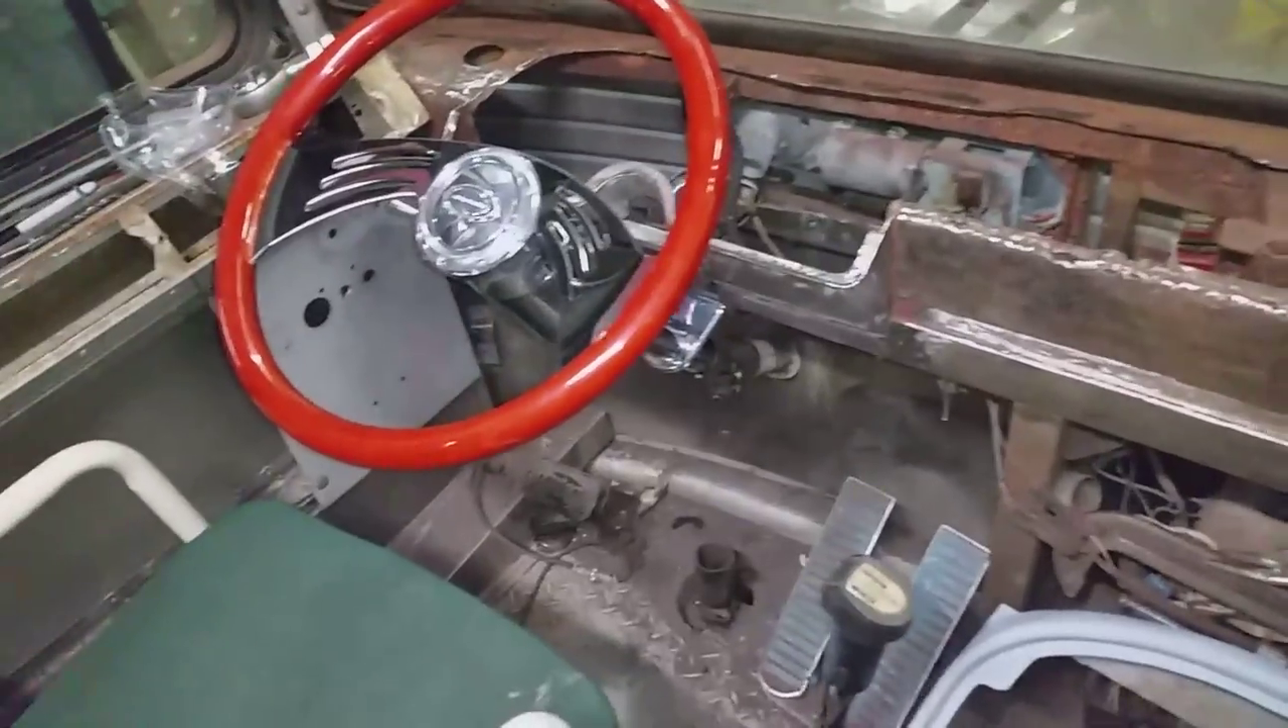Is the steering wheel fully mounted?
Yes.